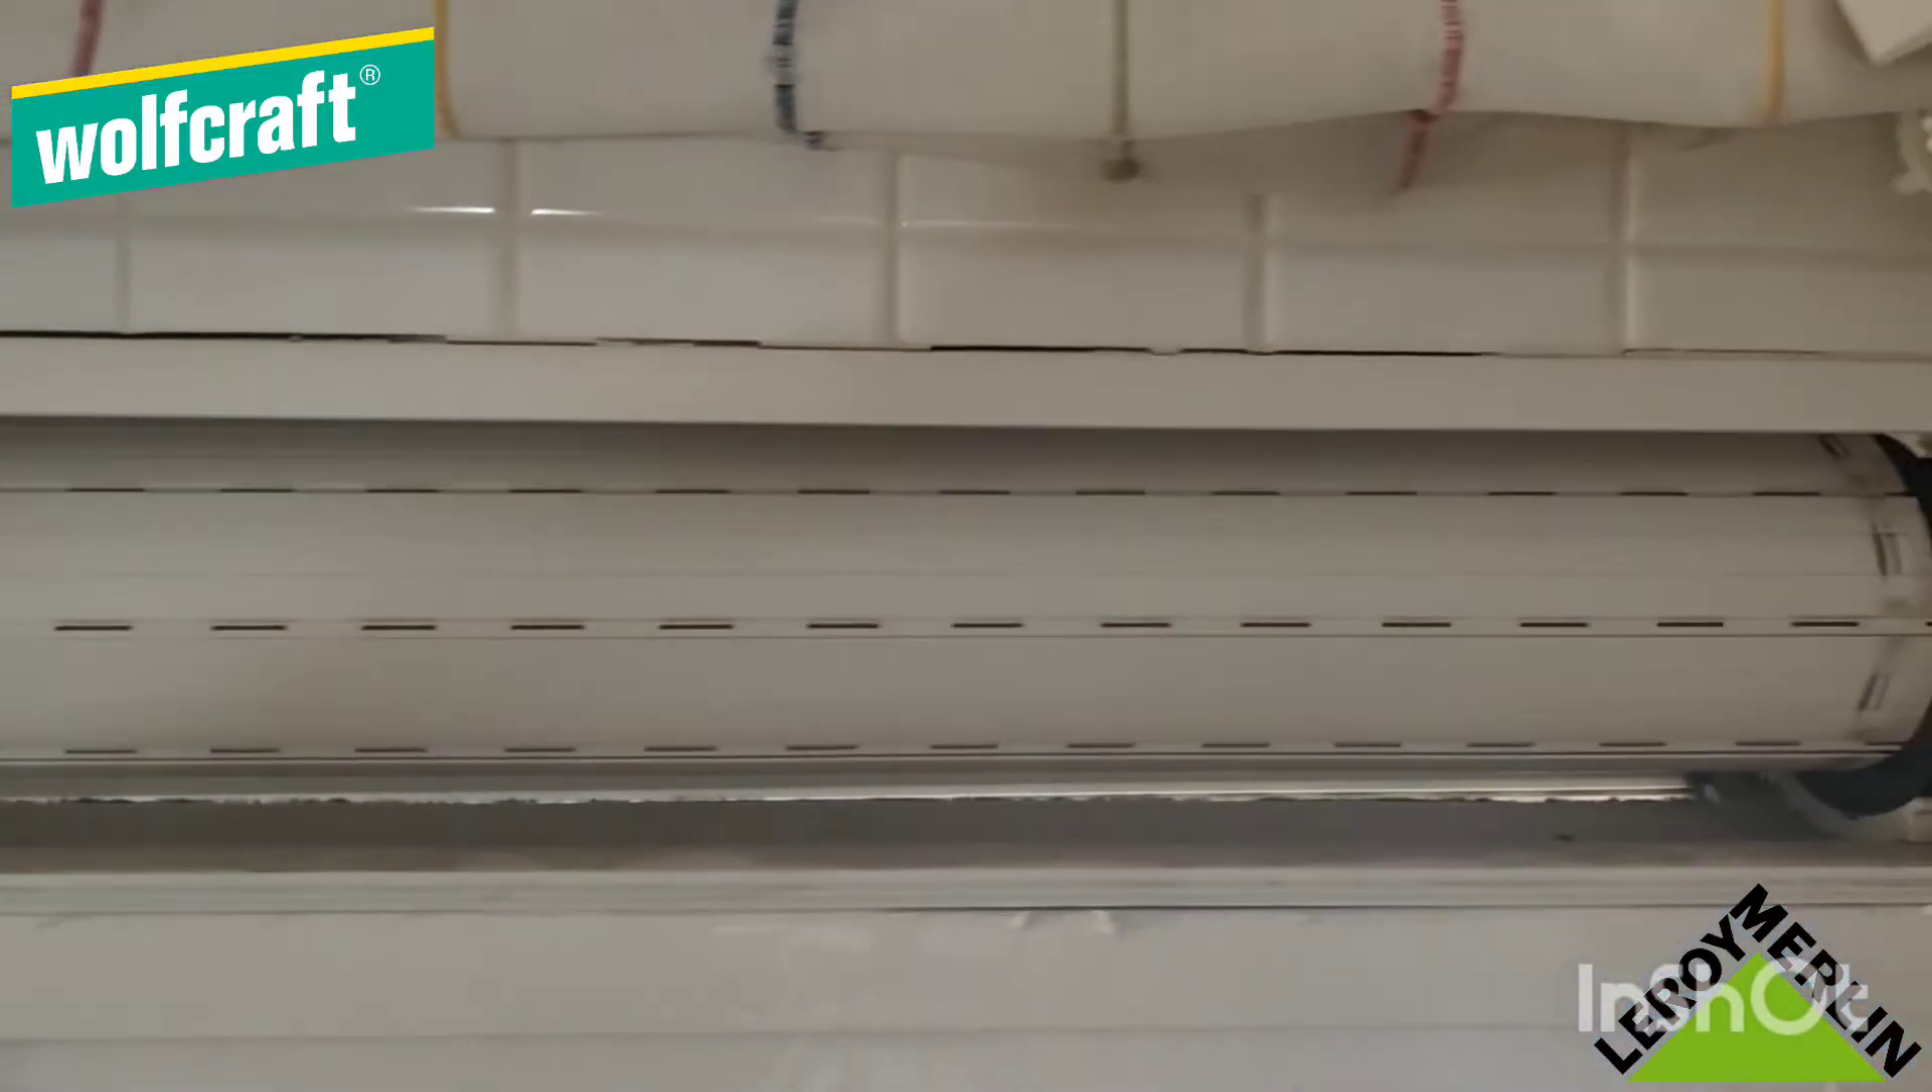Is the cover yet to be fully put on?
Yes.